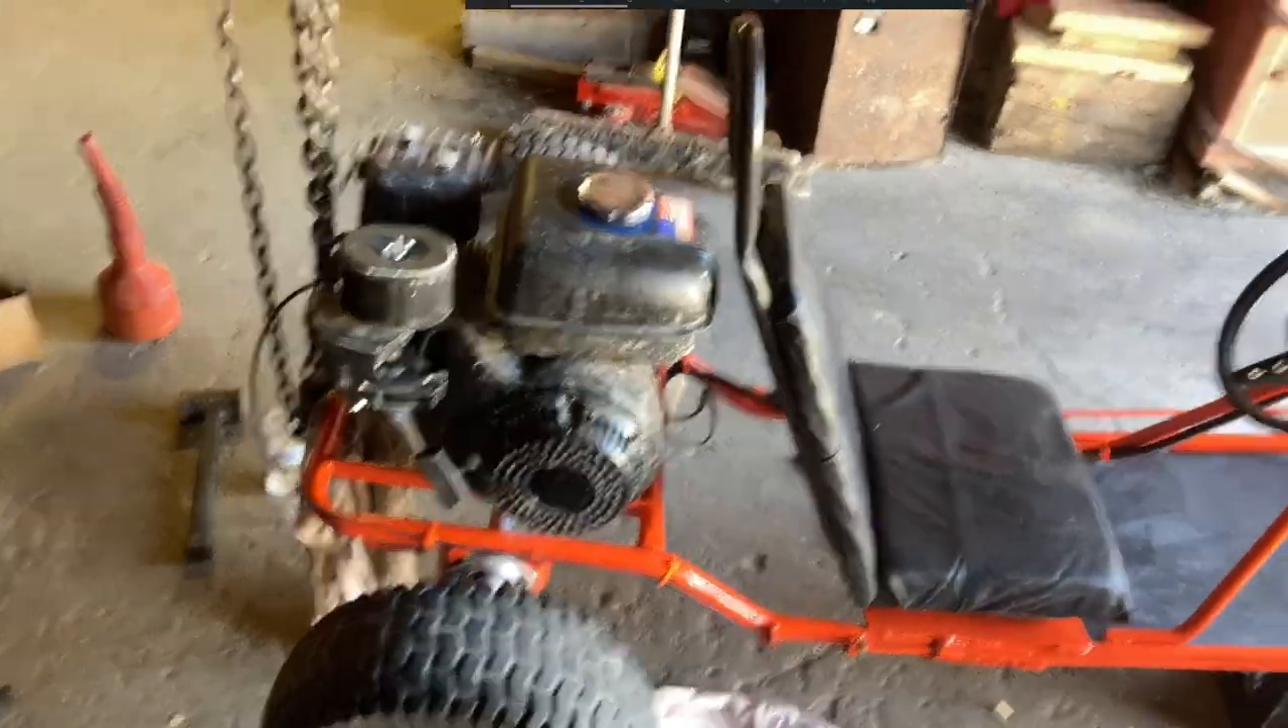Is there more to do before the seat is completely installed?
No.